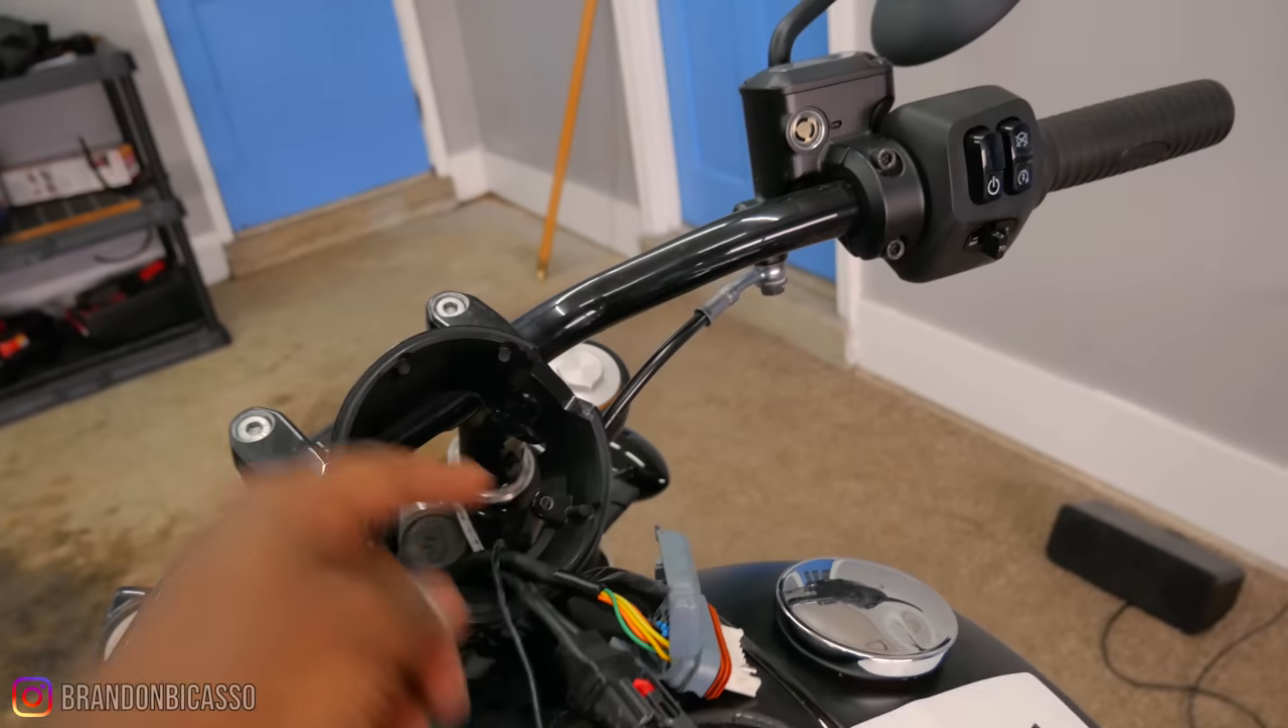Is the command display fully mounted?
No.